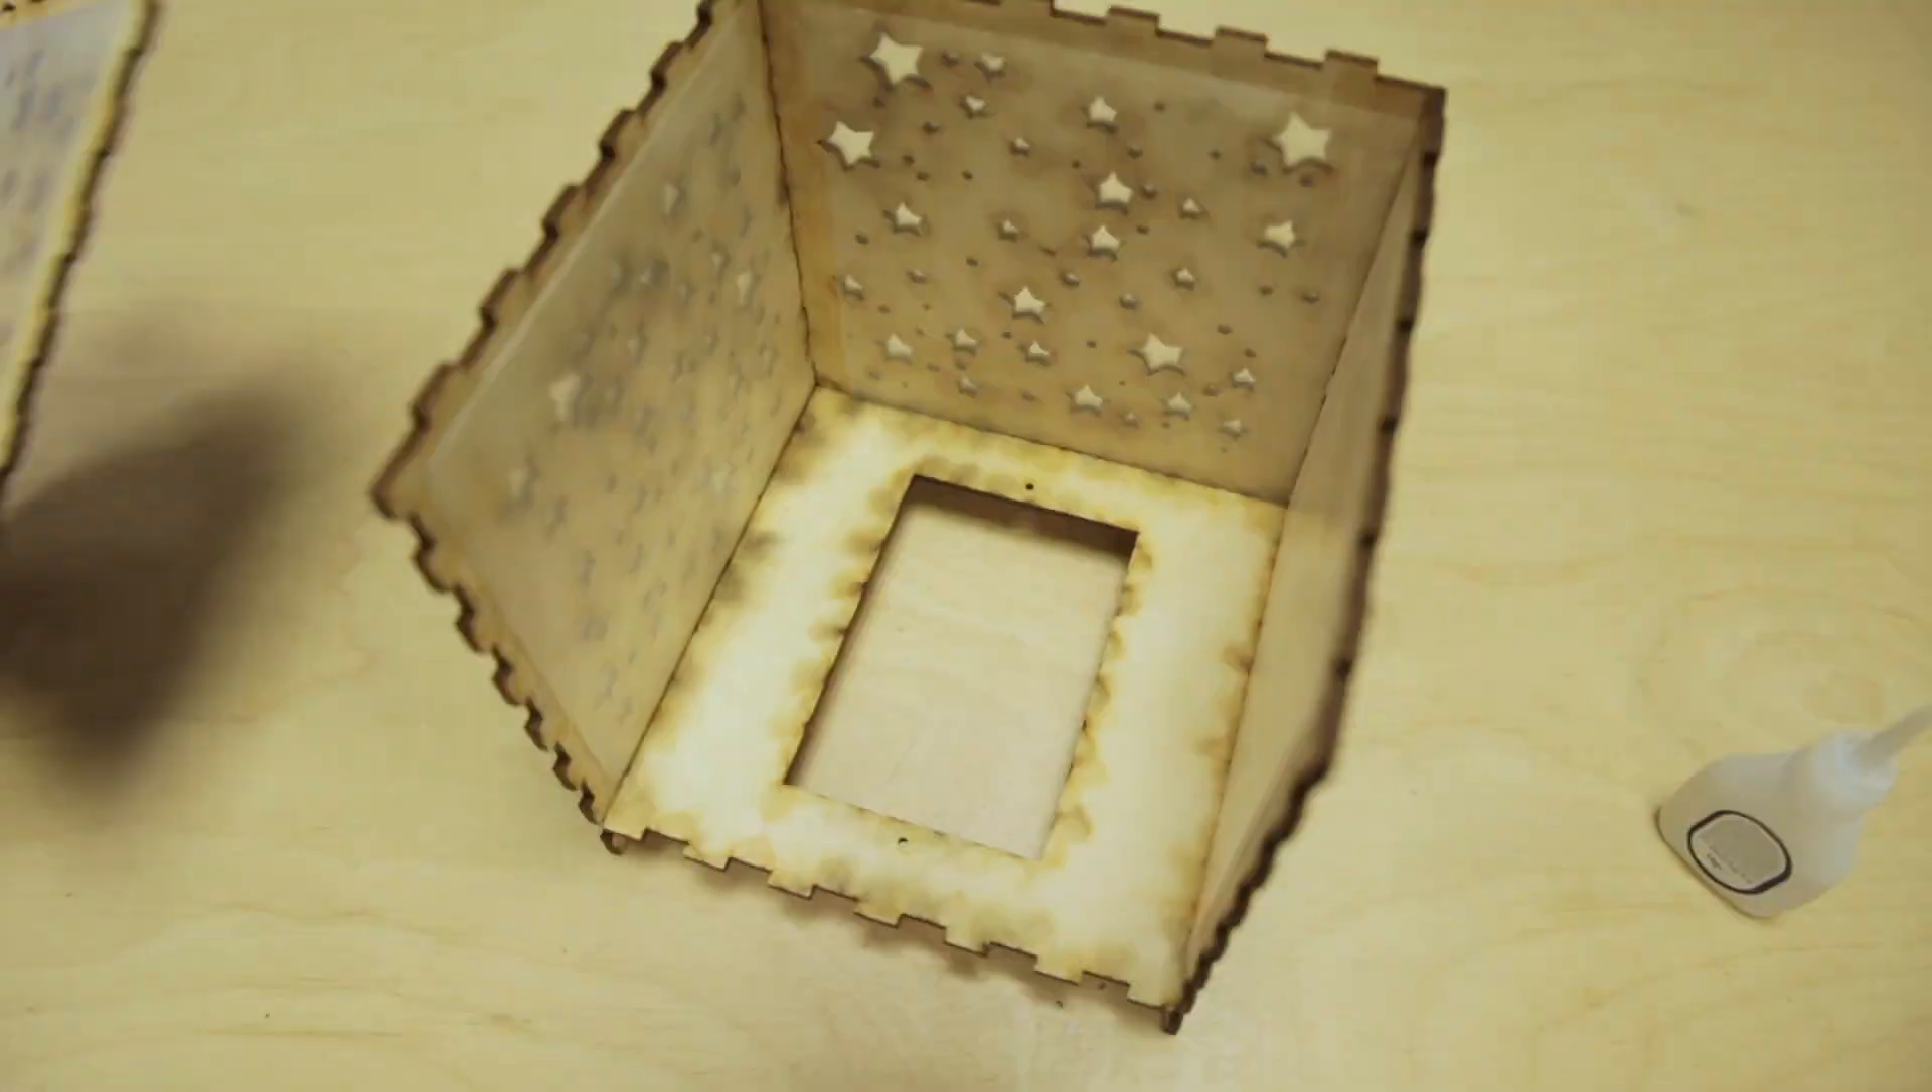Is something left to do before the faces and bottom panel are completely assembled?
Yes.